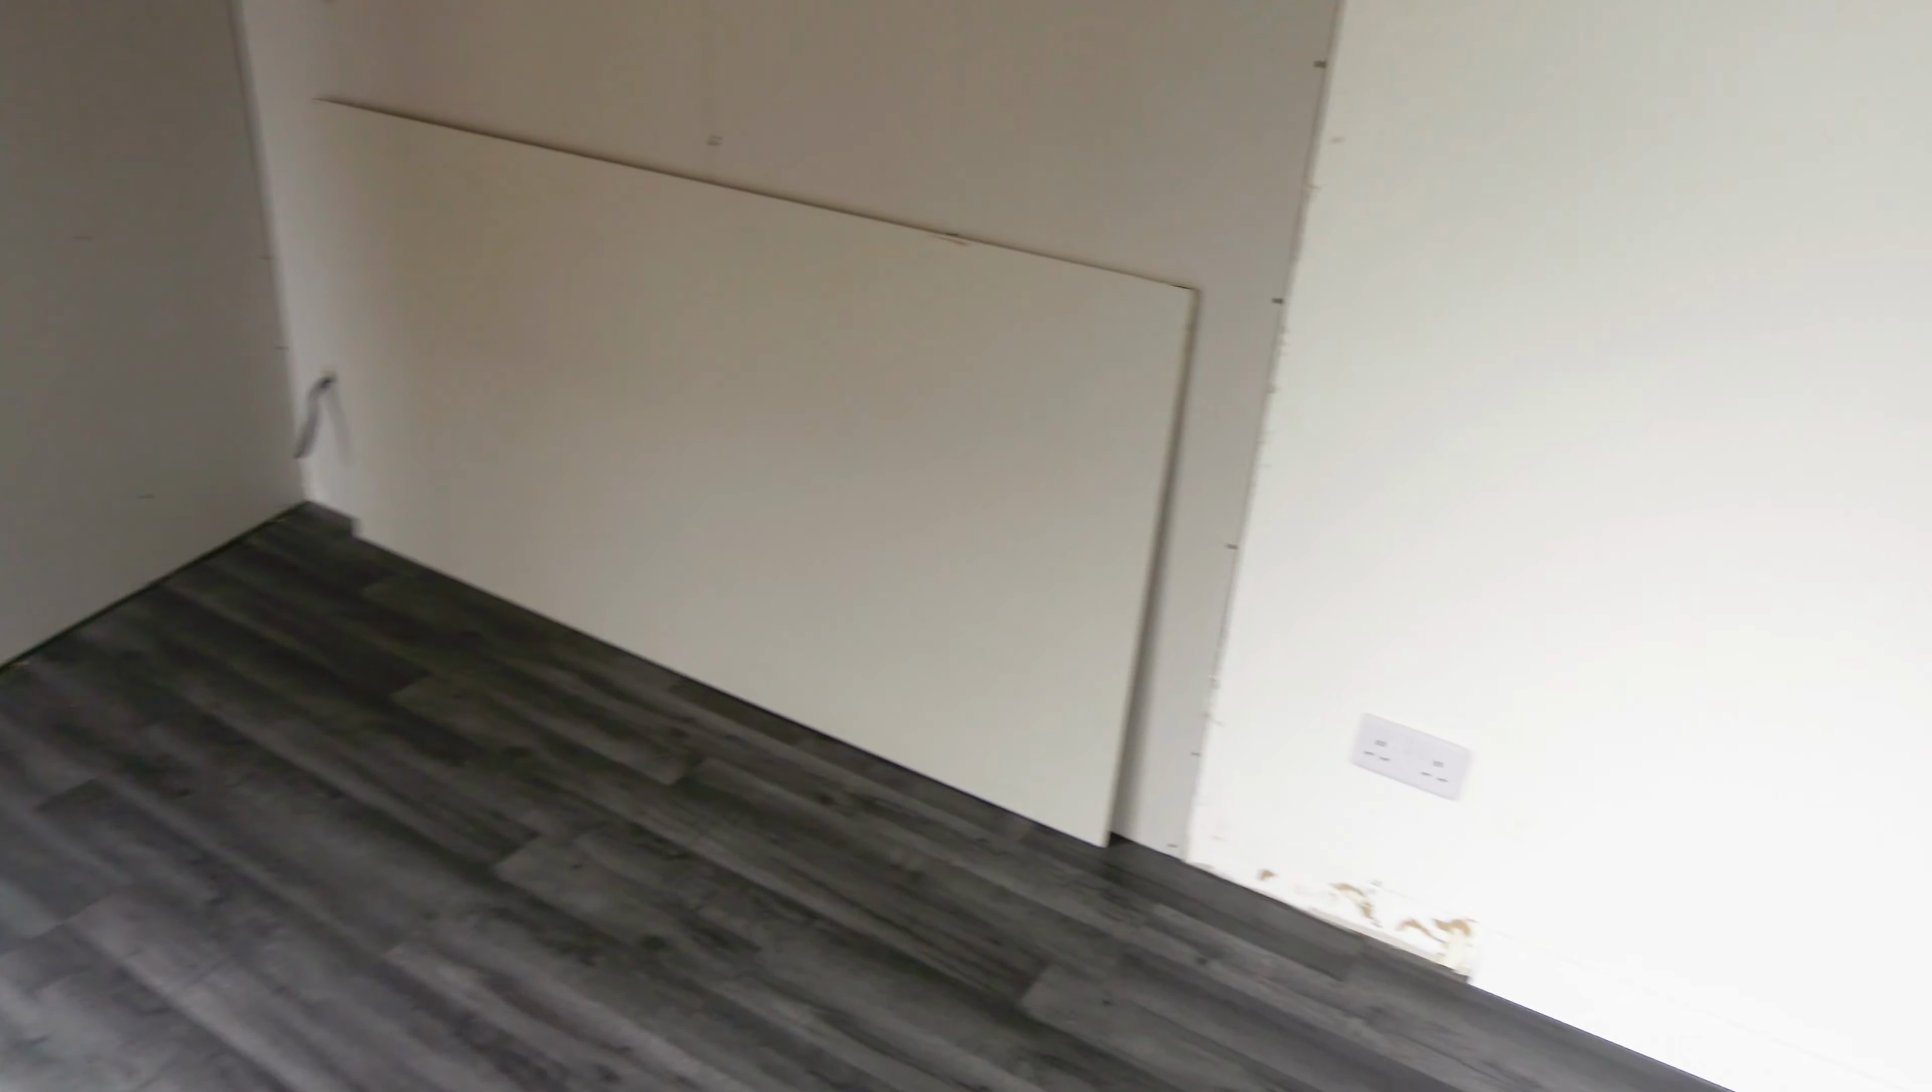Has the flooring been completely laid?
Yes.